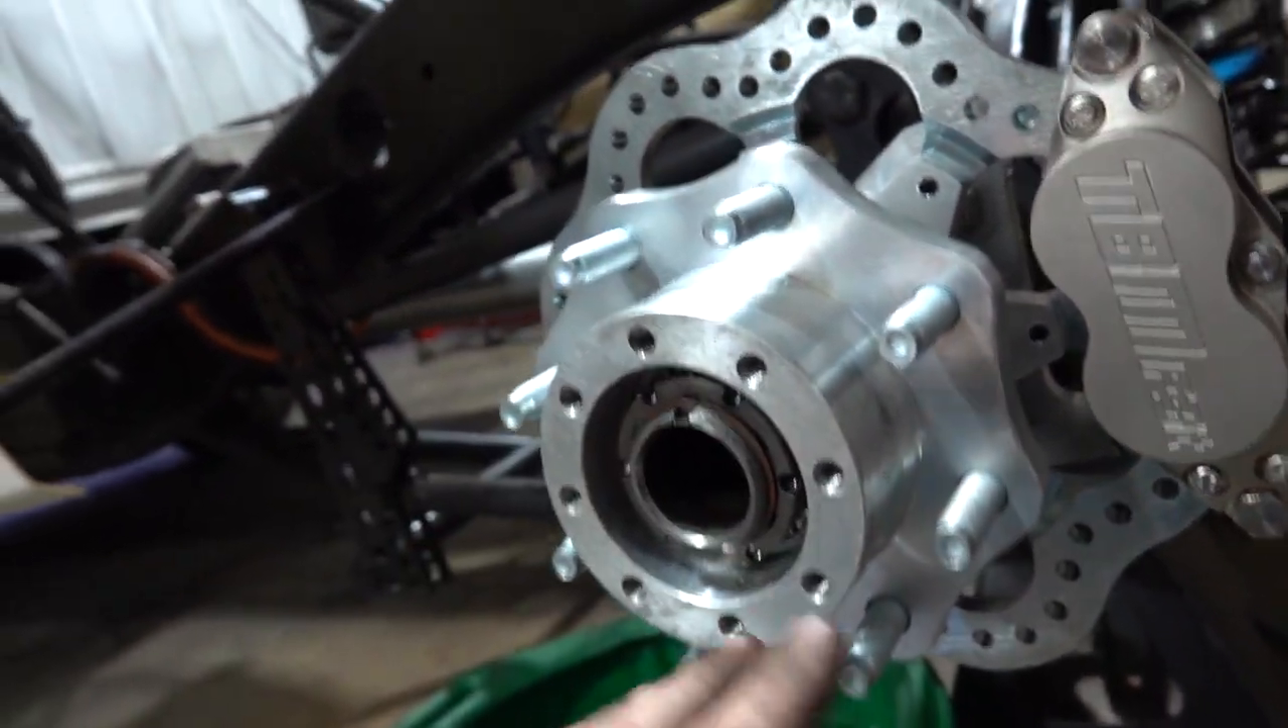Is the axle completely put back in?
No.